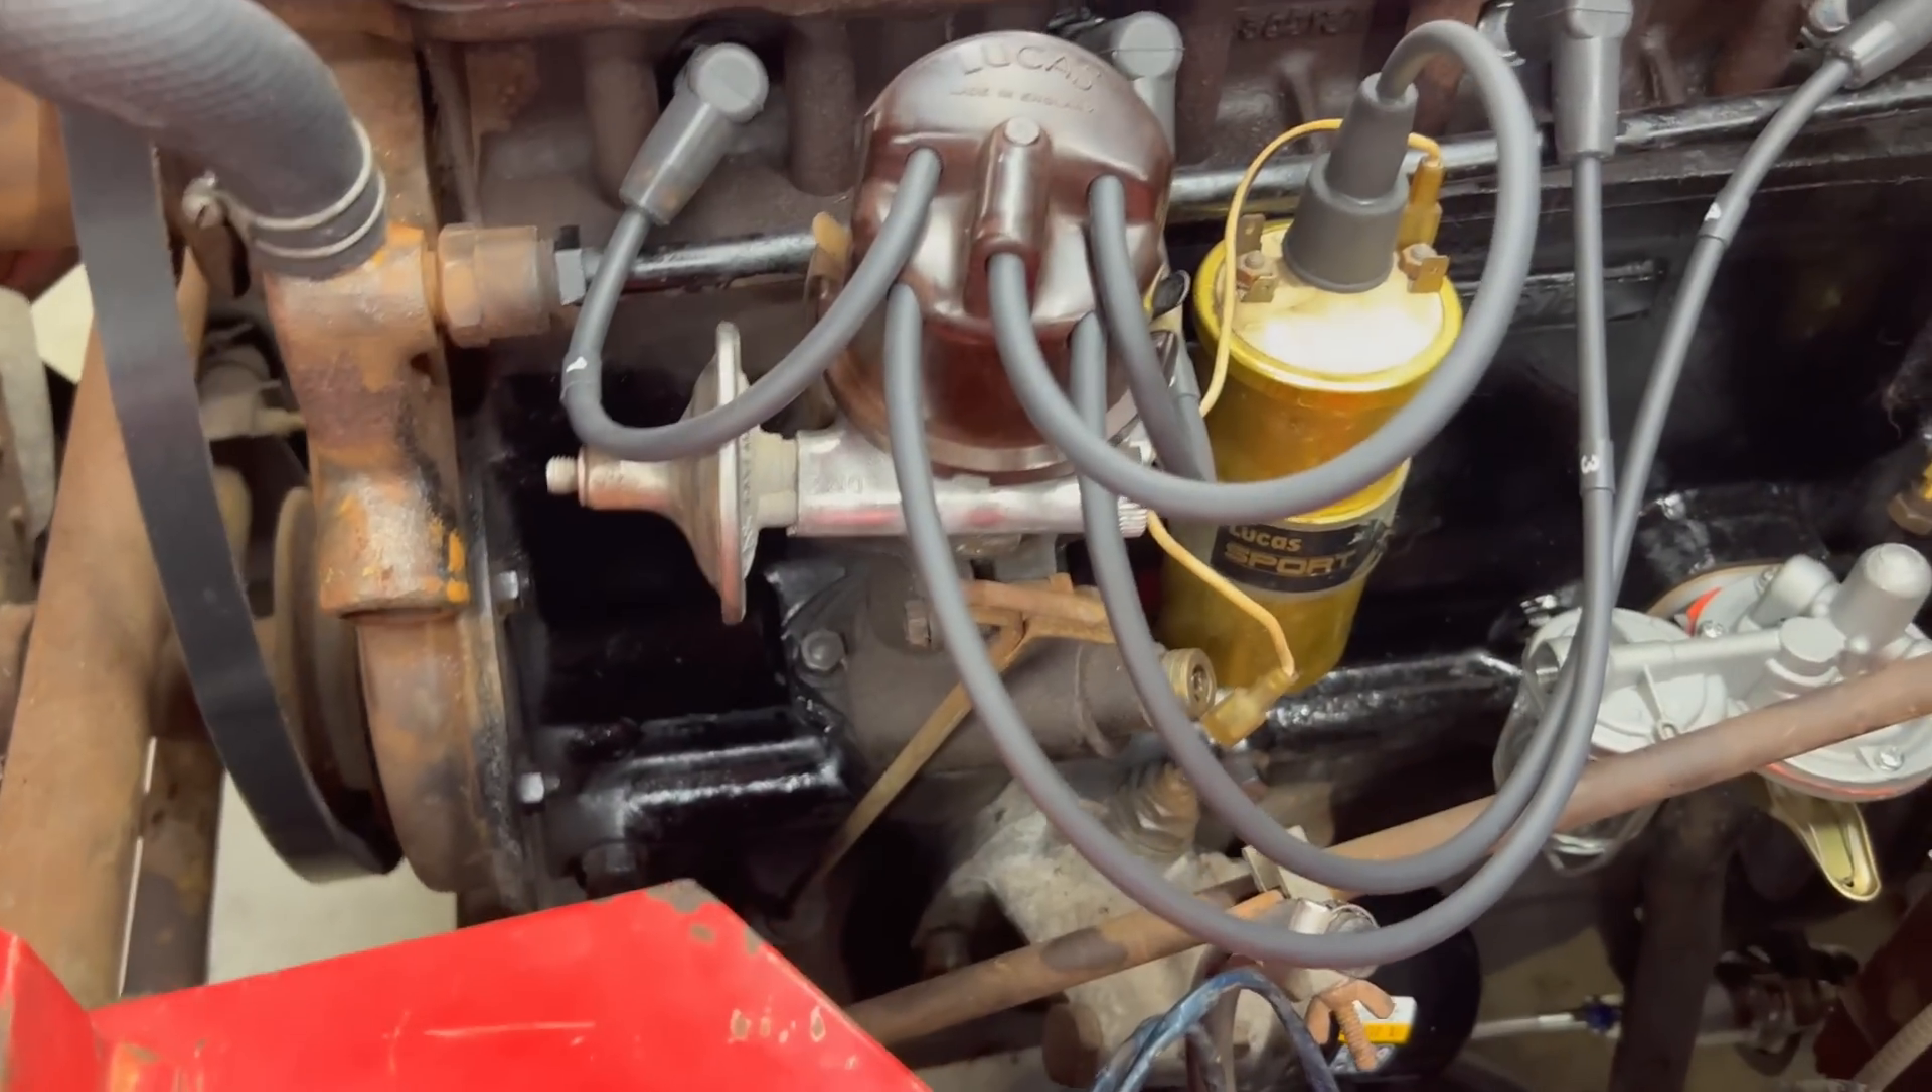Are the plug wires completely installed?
Yes.